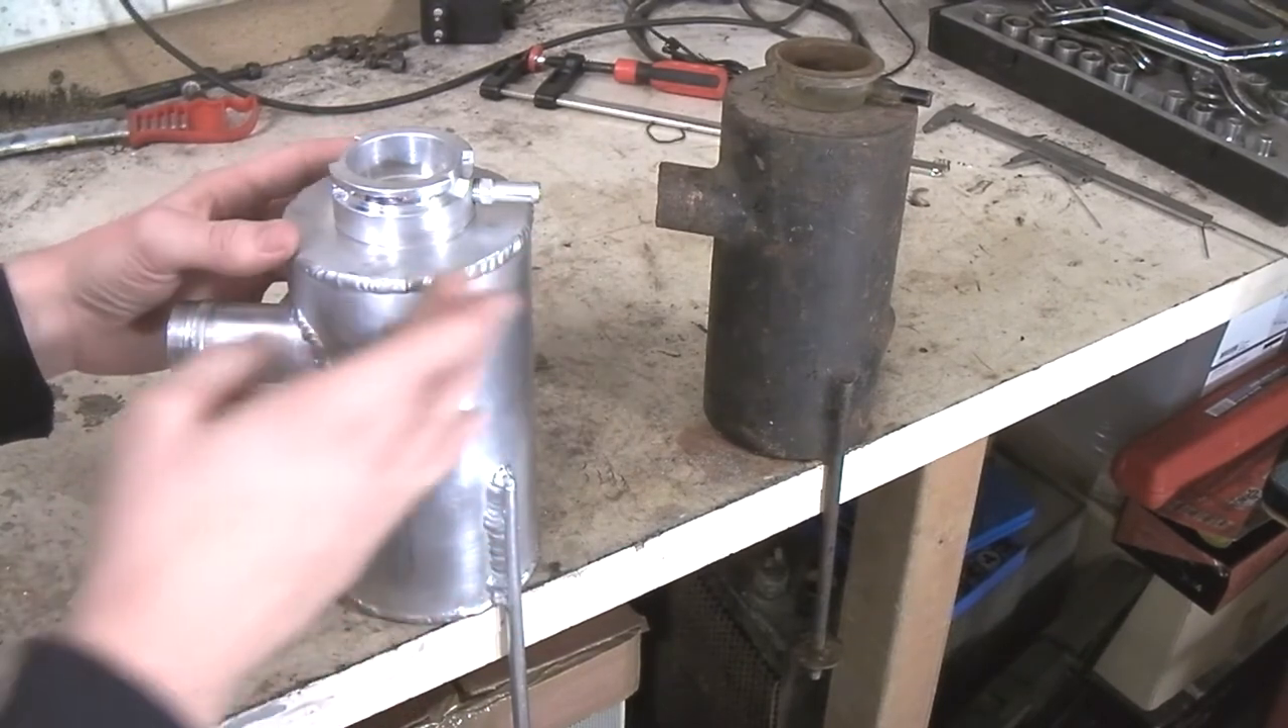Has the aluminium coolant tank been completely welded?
Yes.